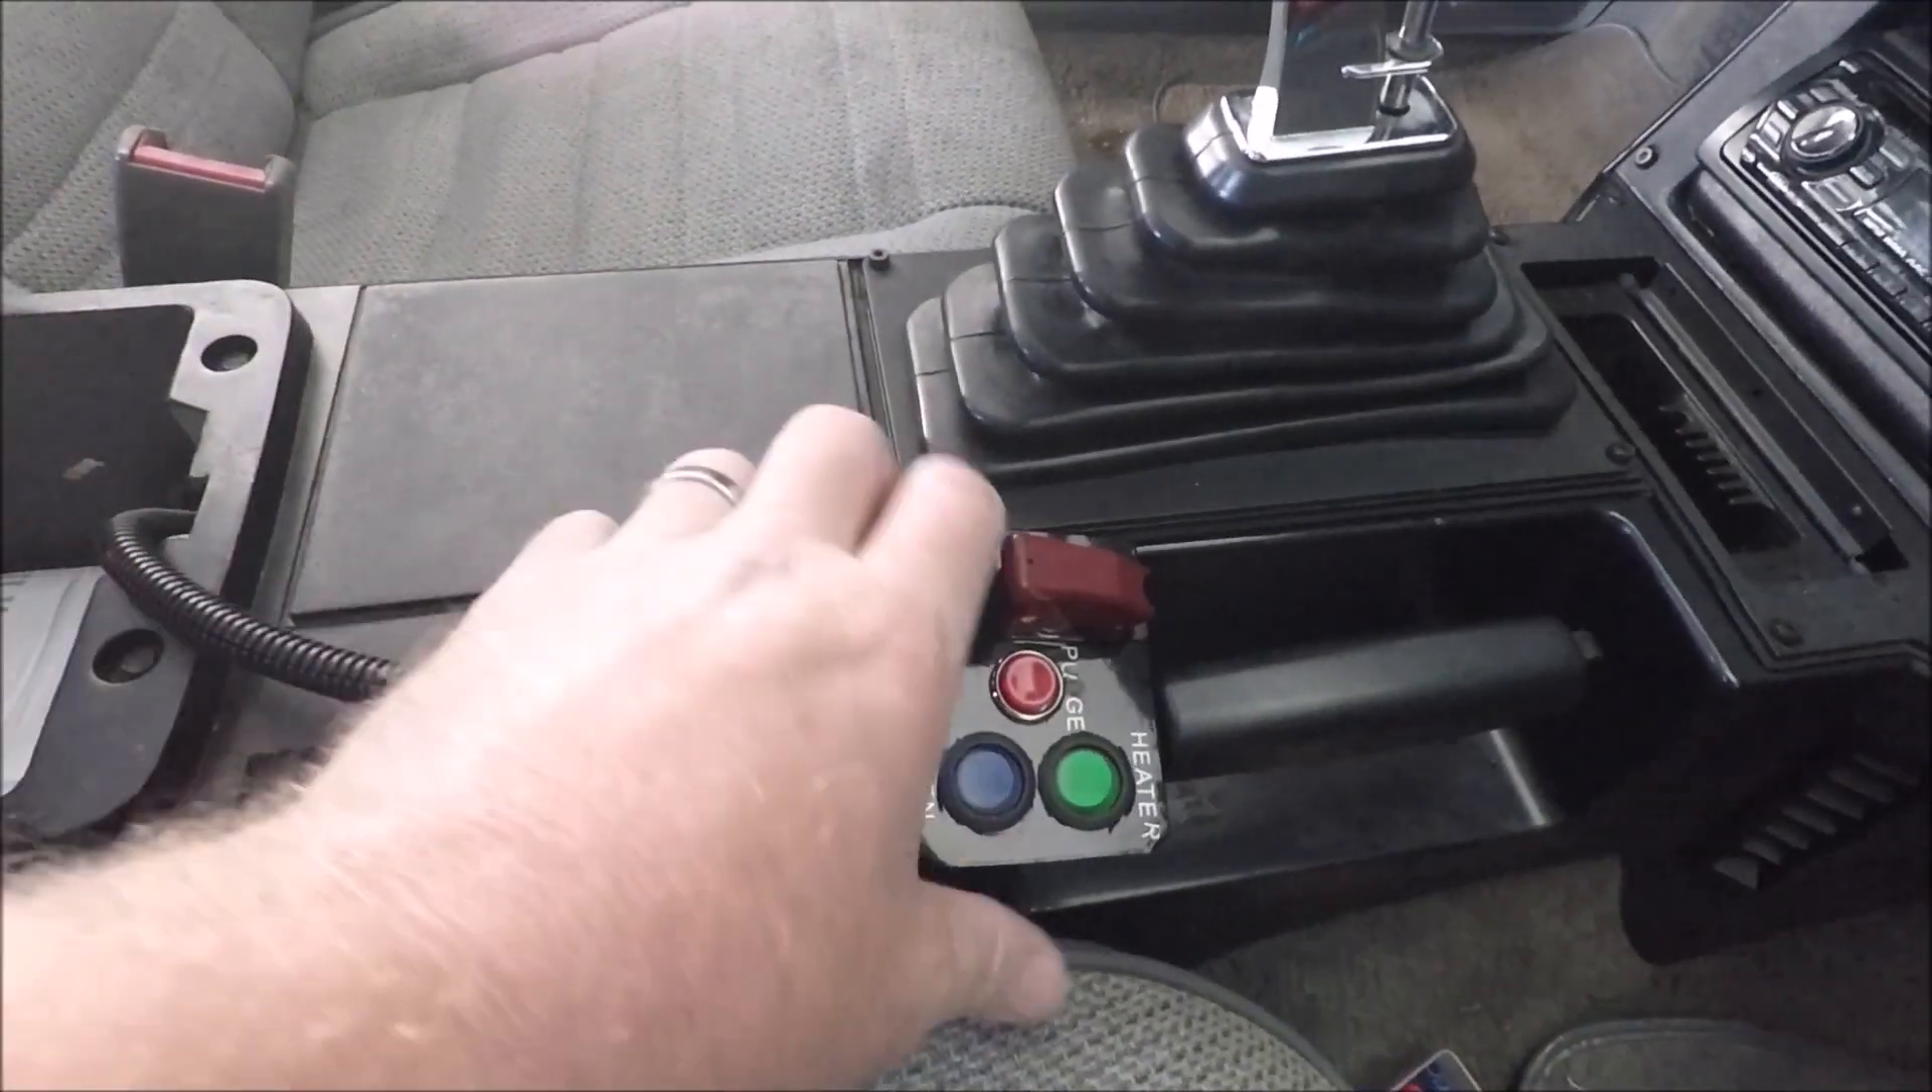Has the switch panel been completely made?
Yes.